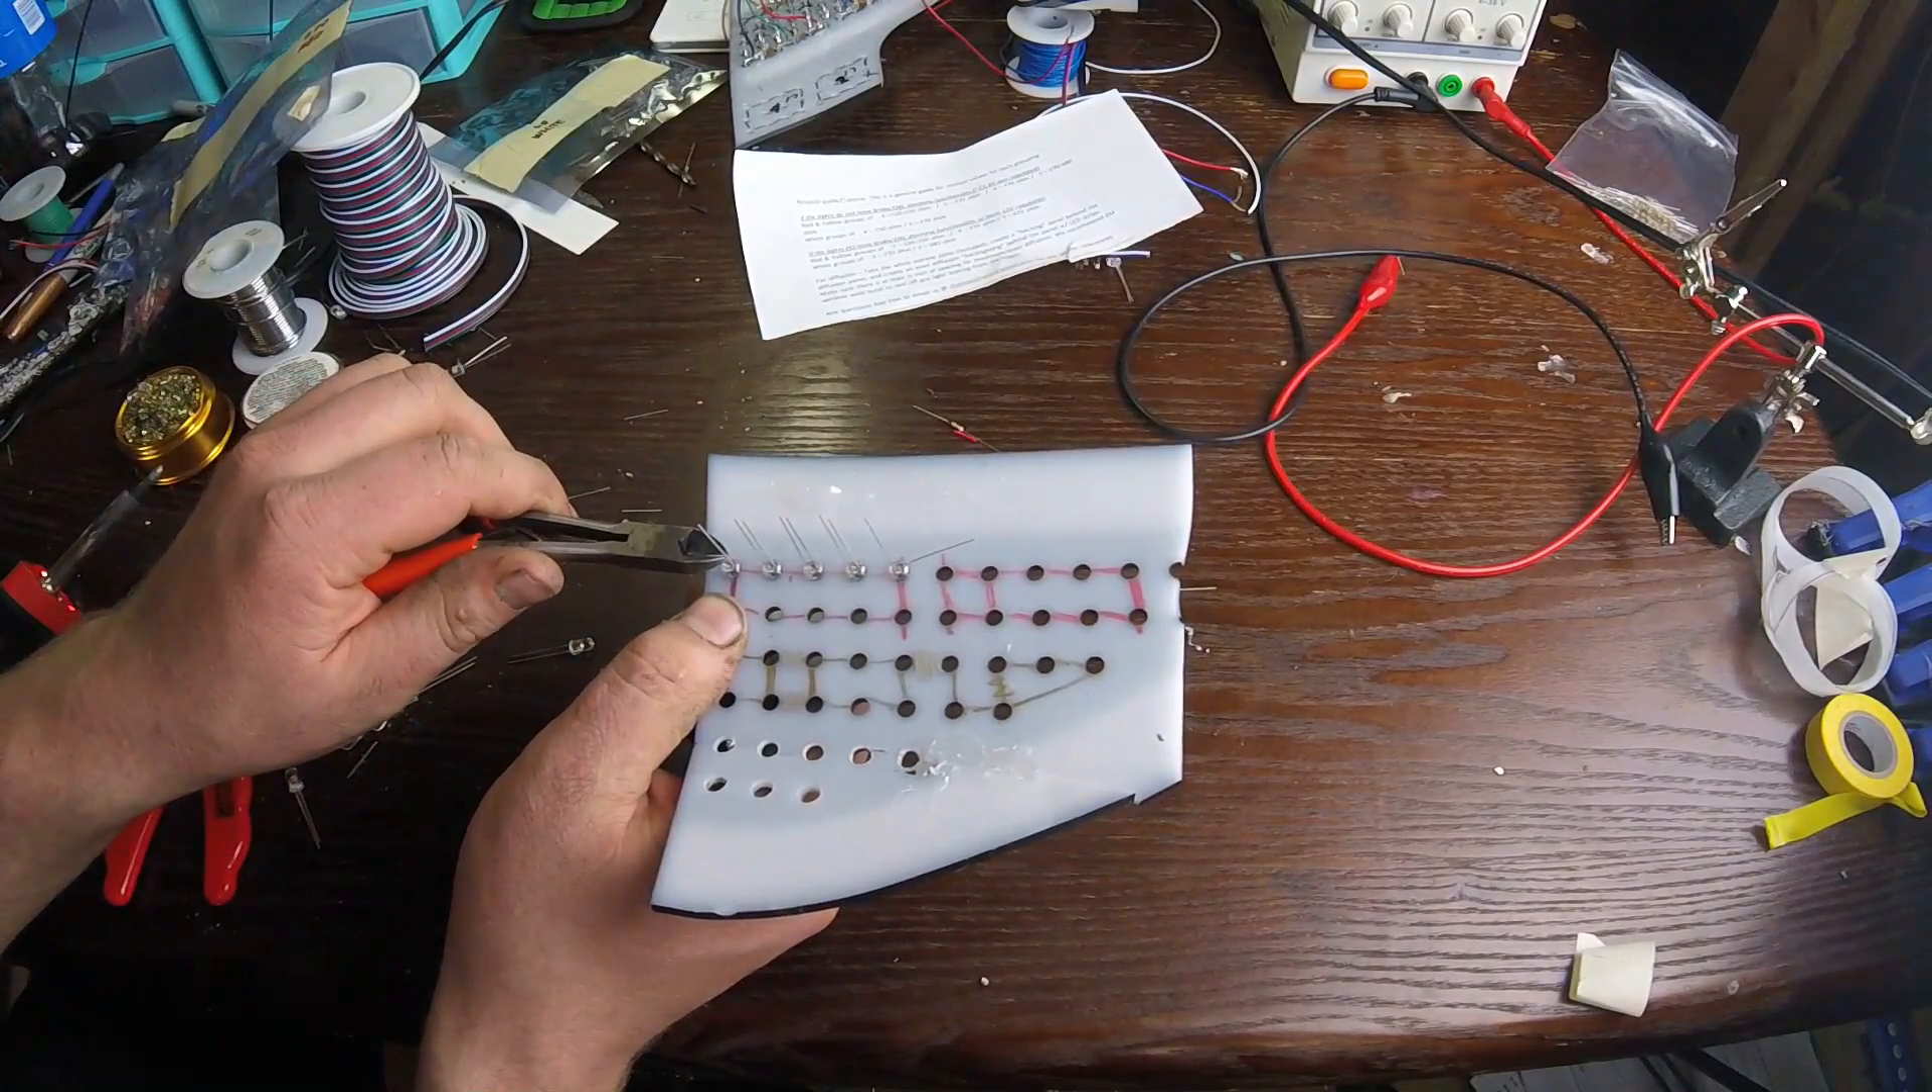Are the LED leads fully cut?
No.